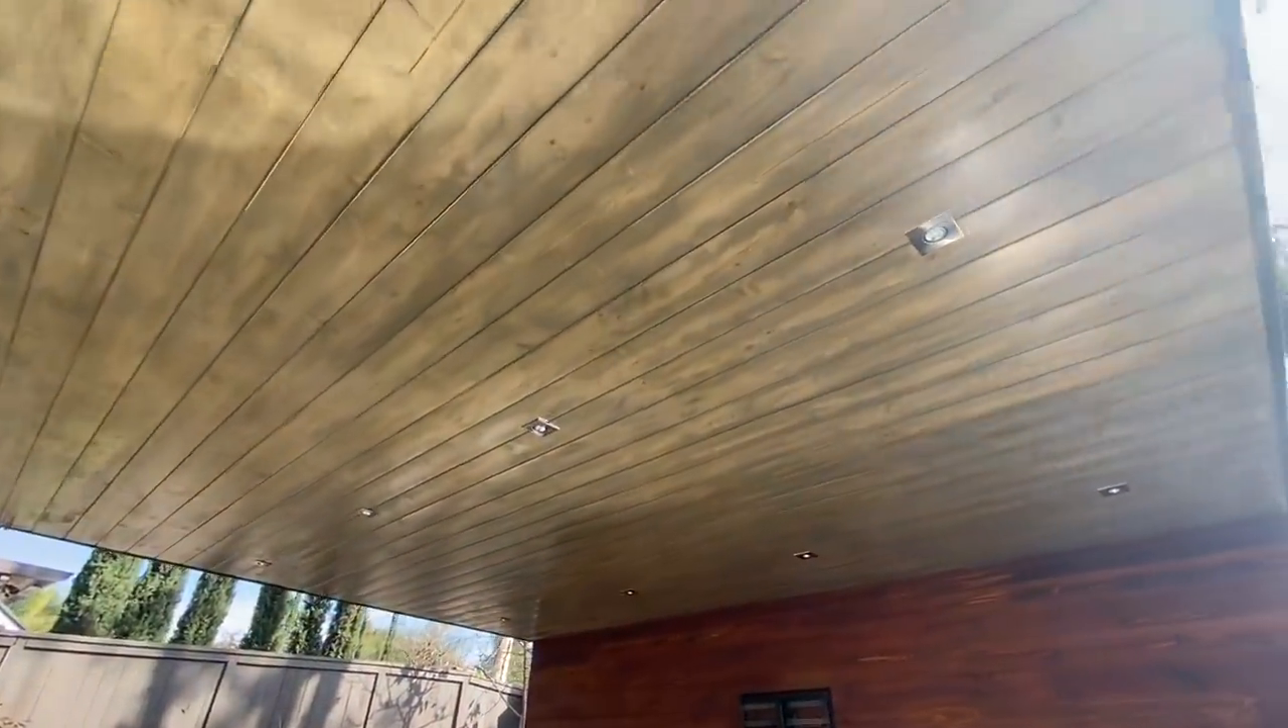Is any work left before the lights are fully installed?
No.